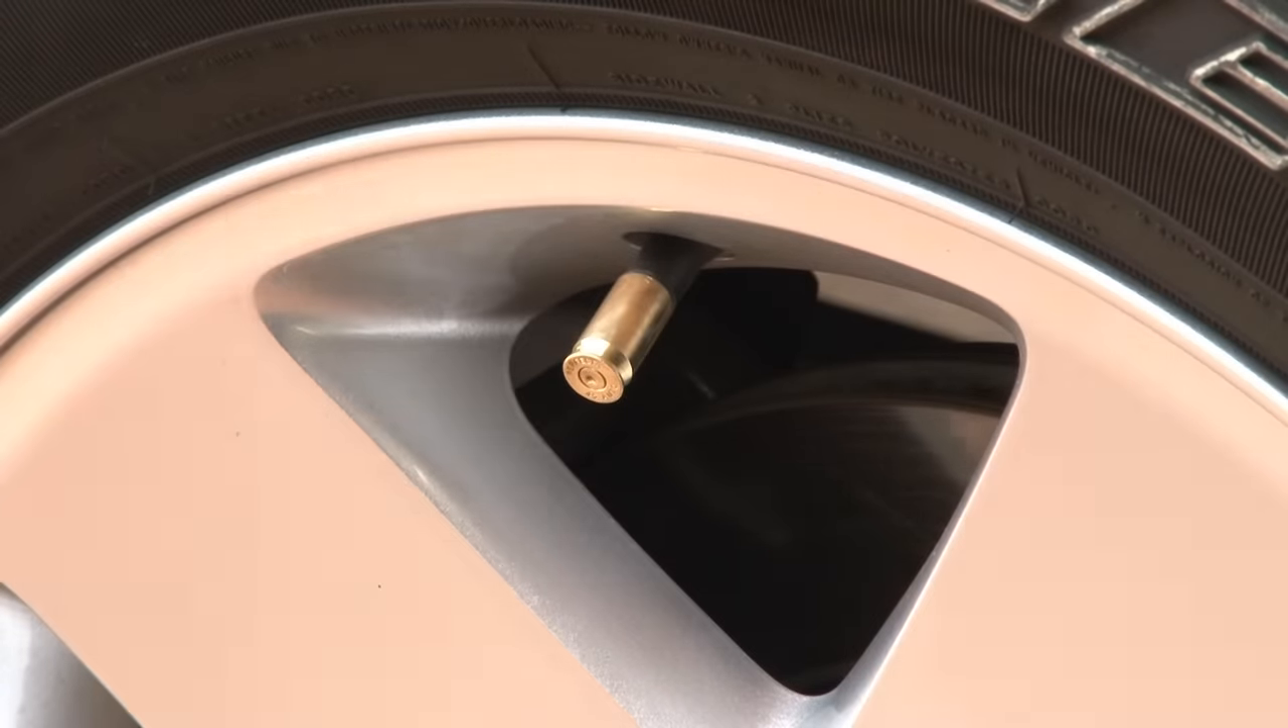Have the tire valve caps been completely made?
Yes.